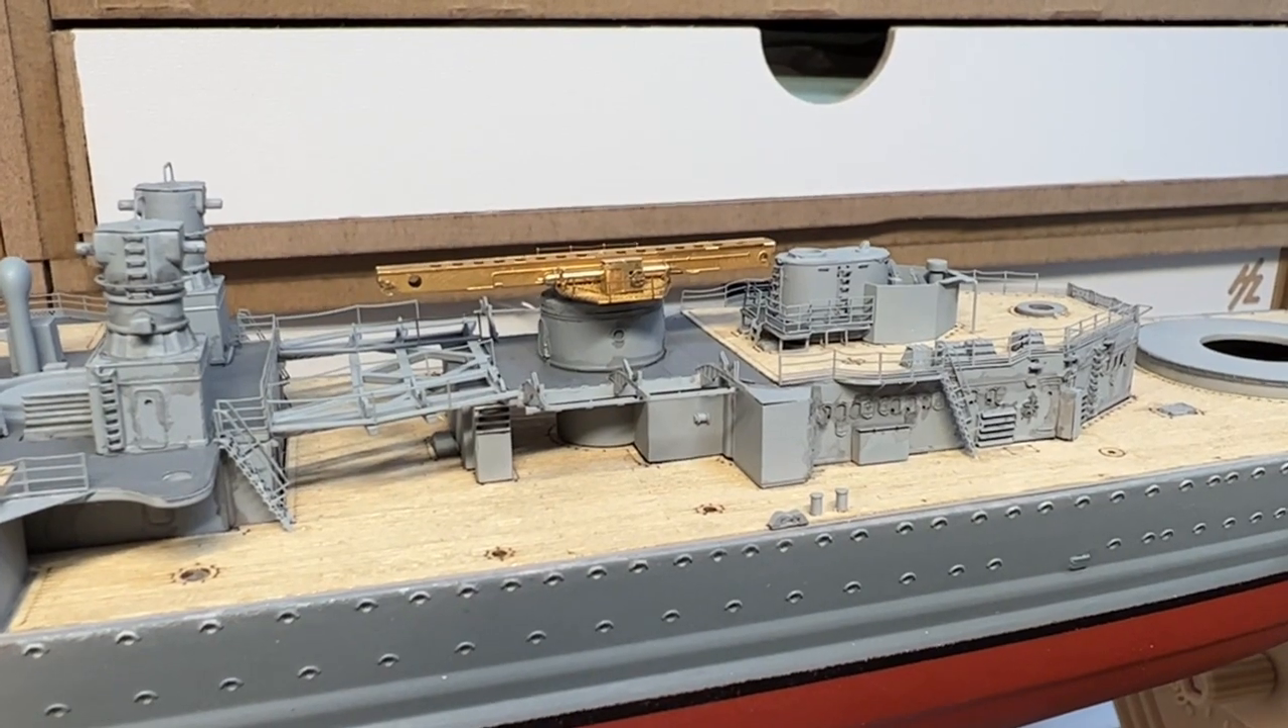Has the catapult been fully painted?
No.